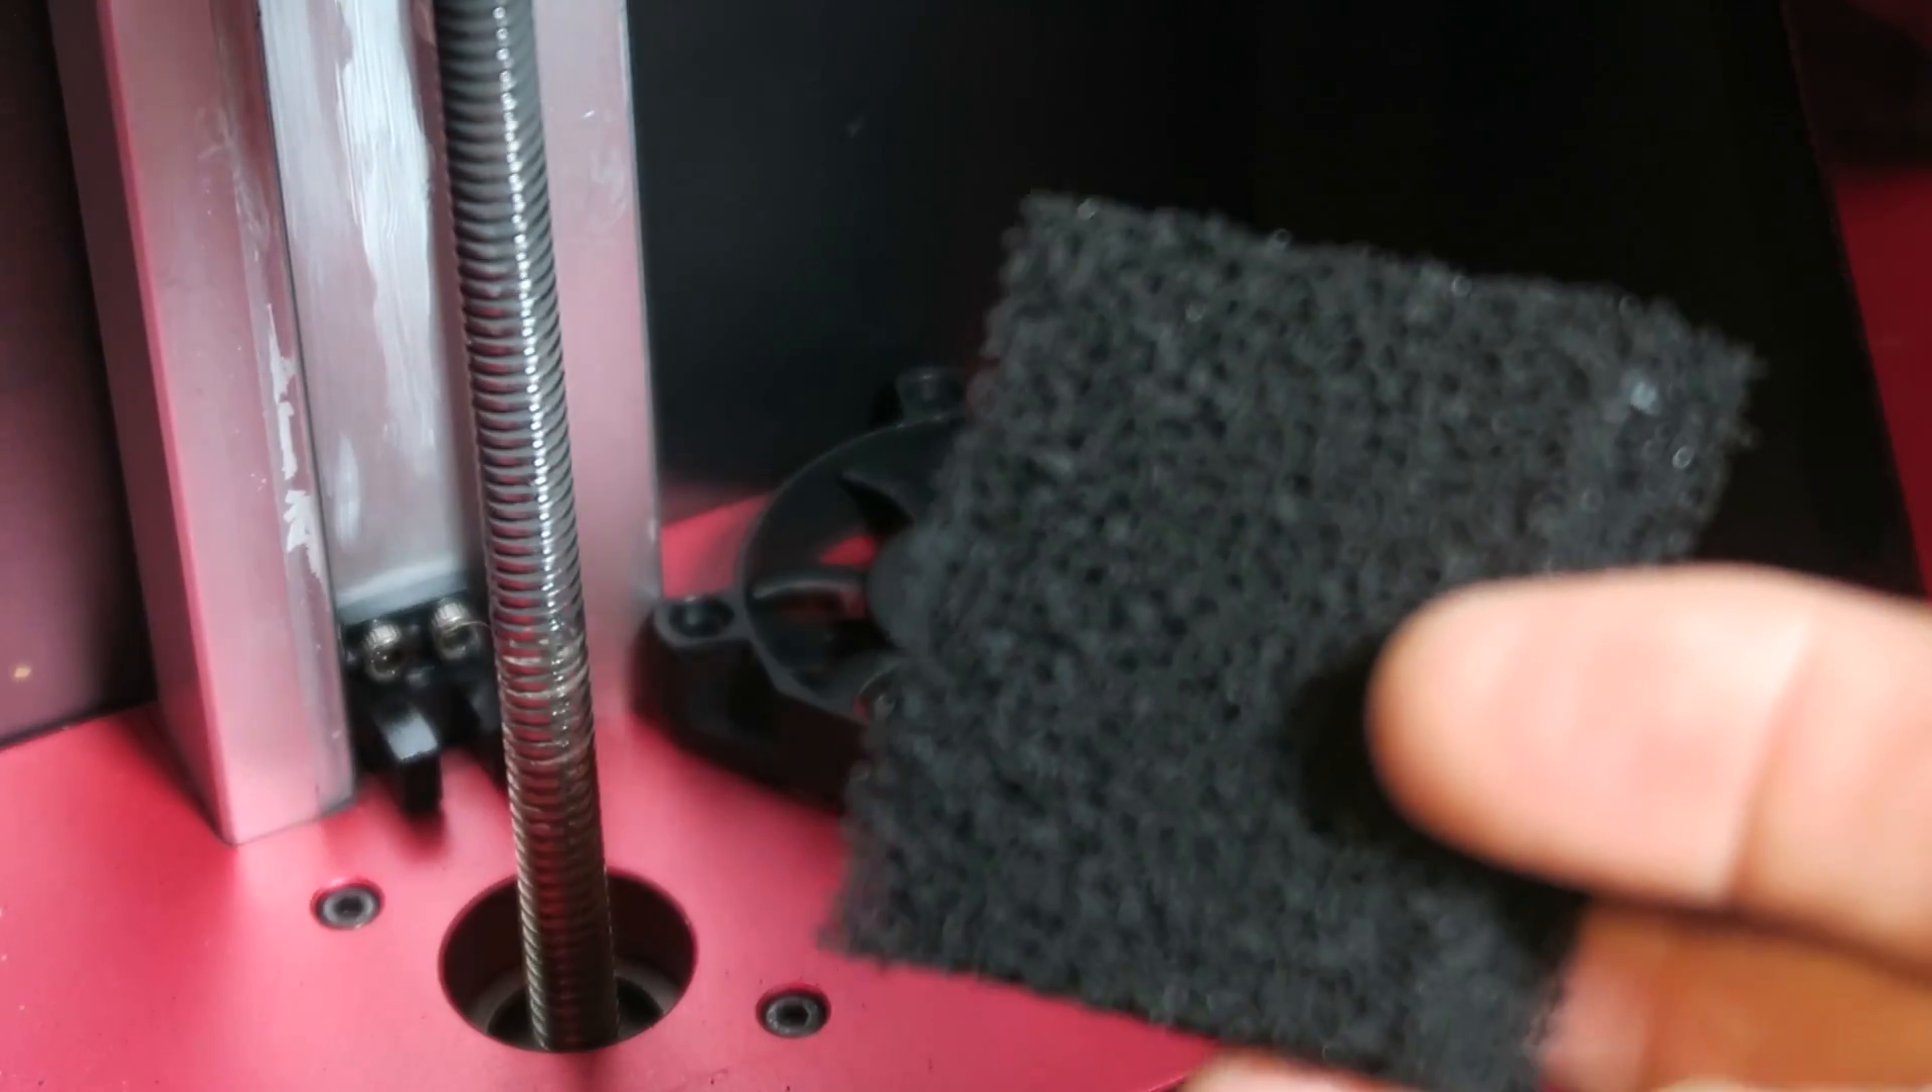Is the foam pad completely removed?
Yes.